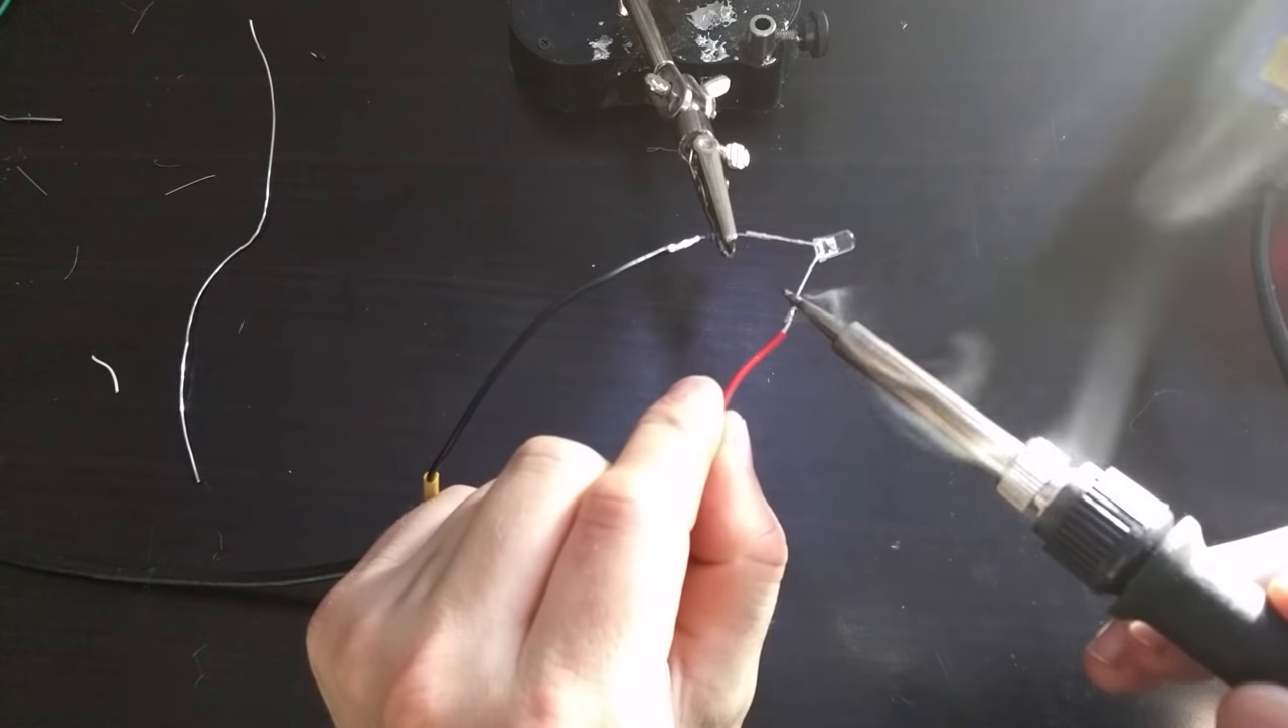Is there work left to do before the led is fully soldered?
Yes.